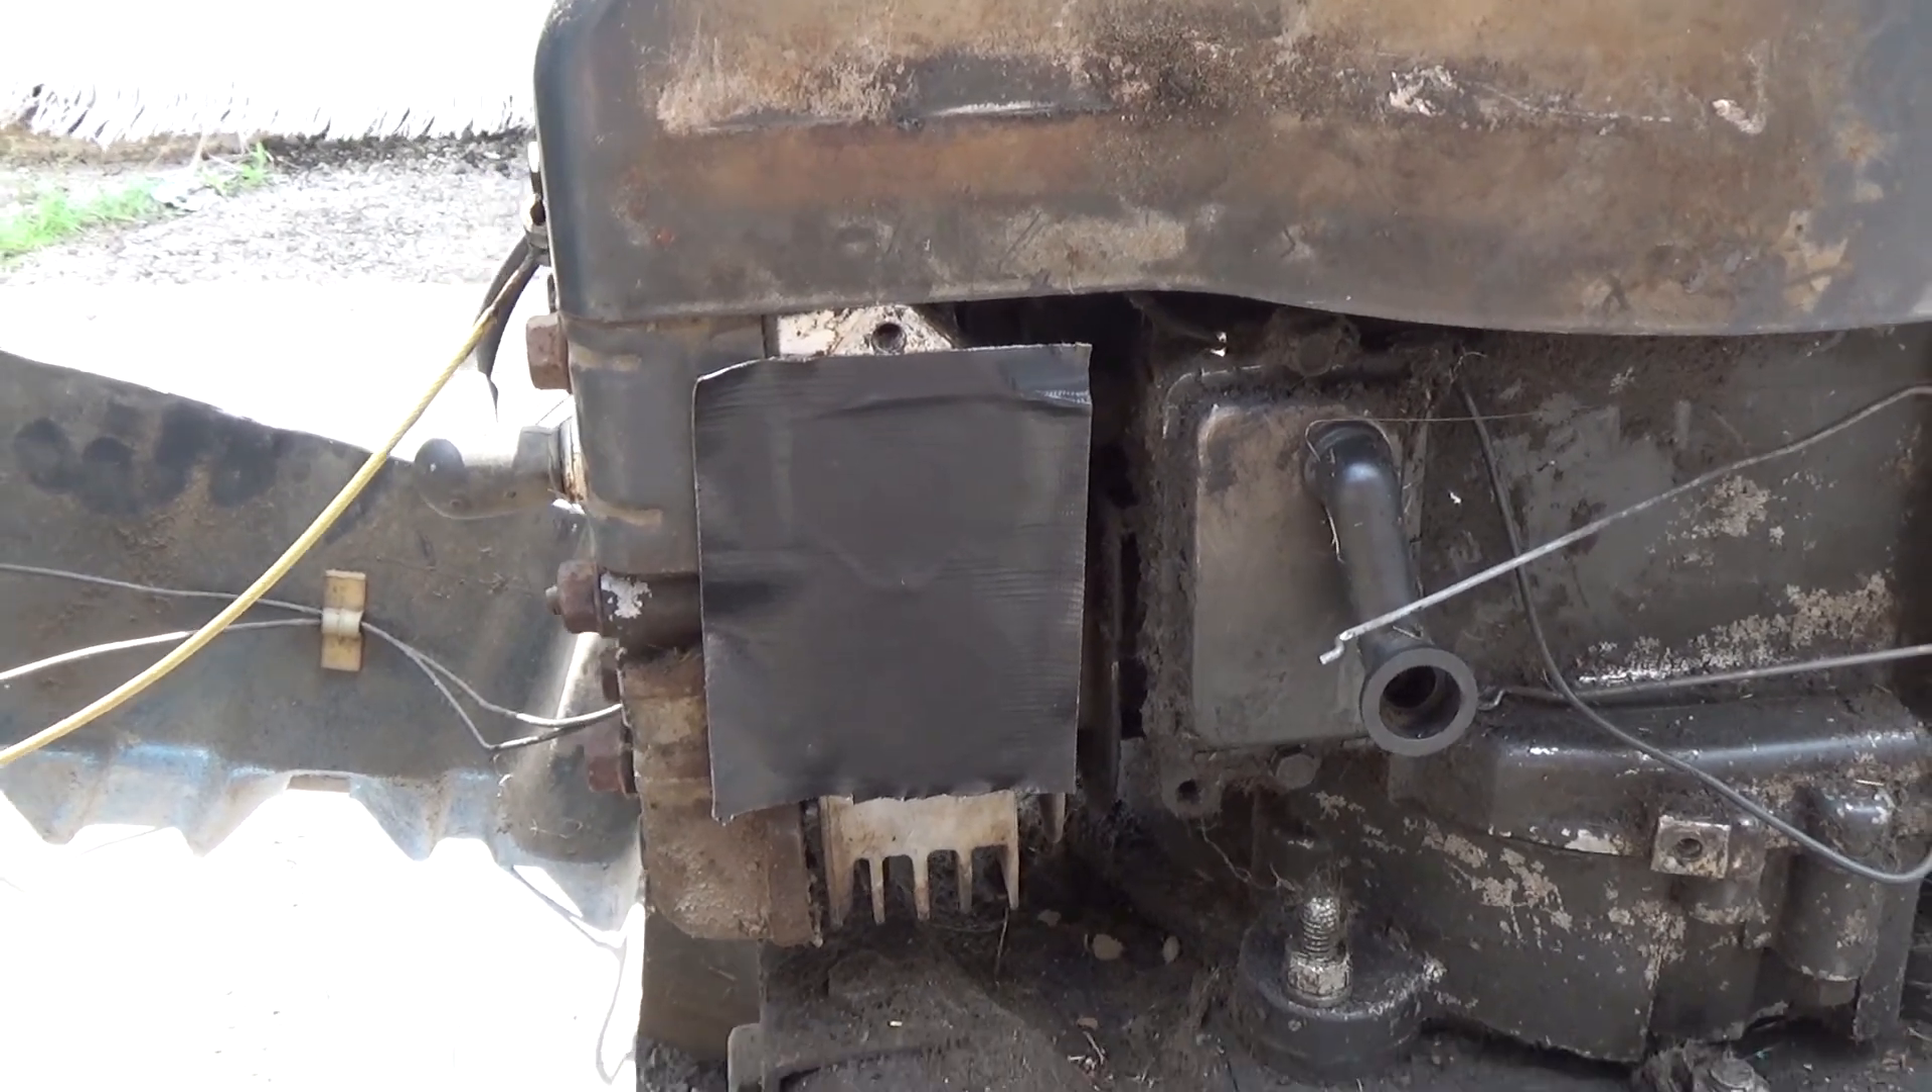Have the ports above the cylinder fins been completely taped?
Yes.